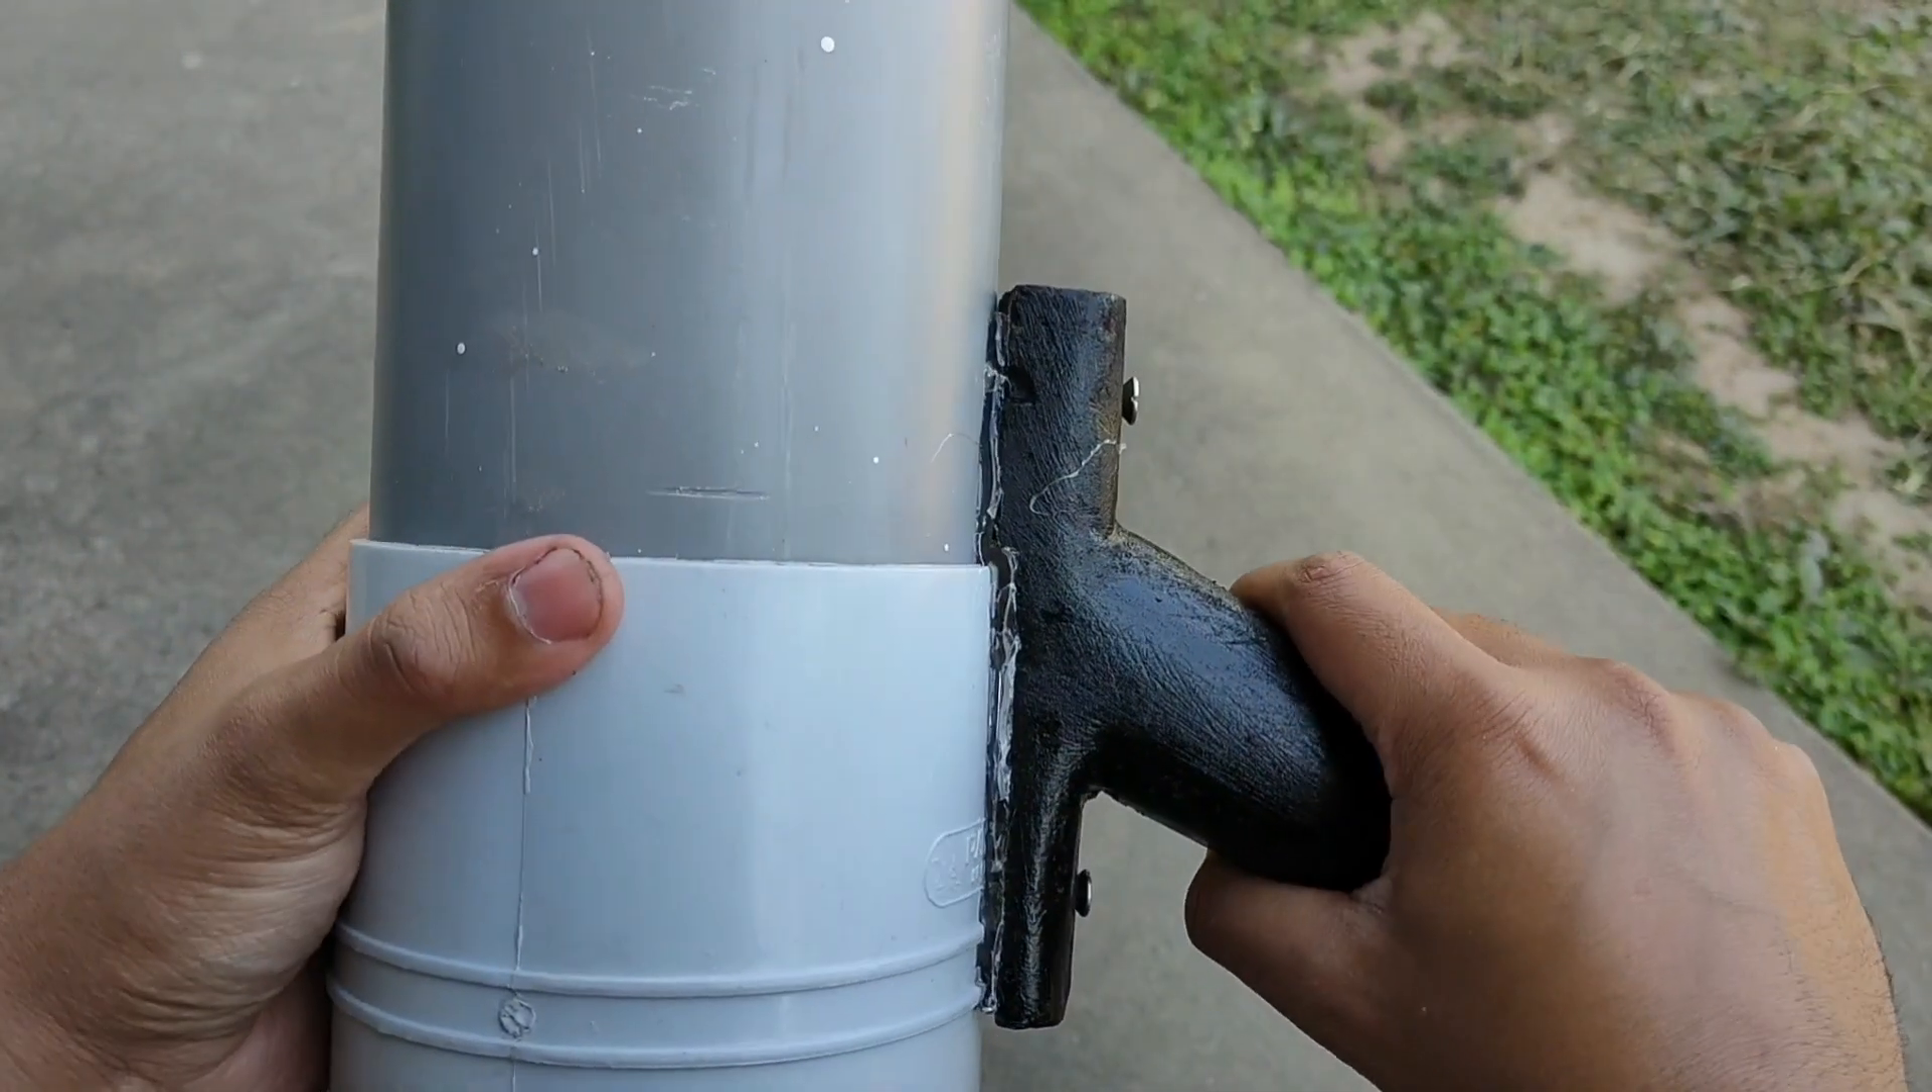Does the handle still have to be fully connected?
No.